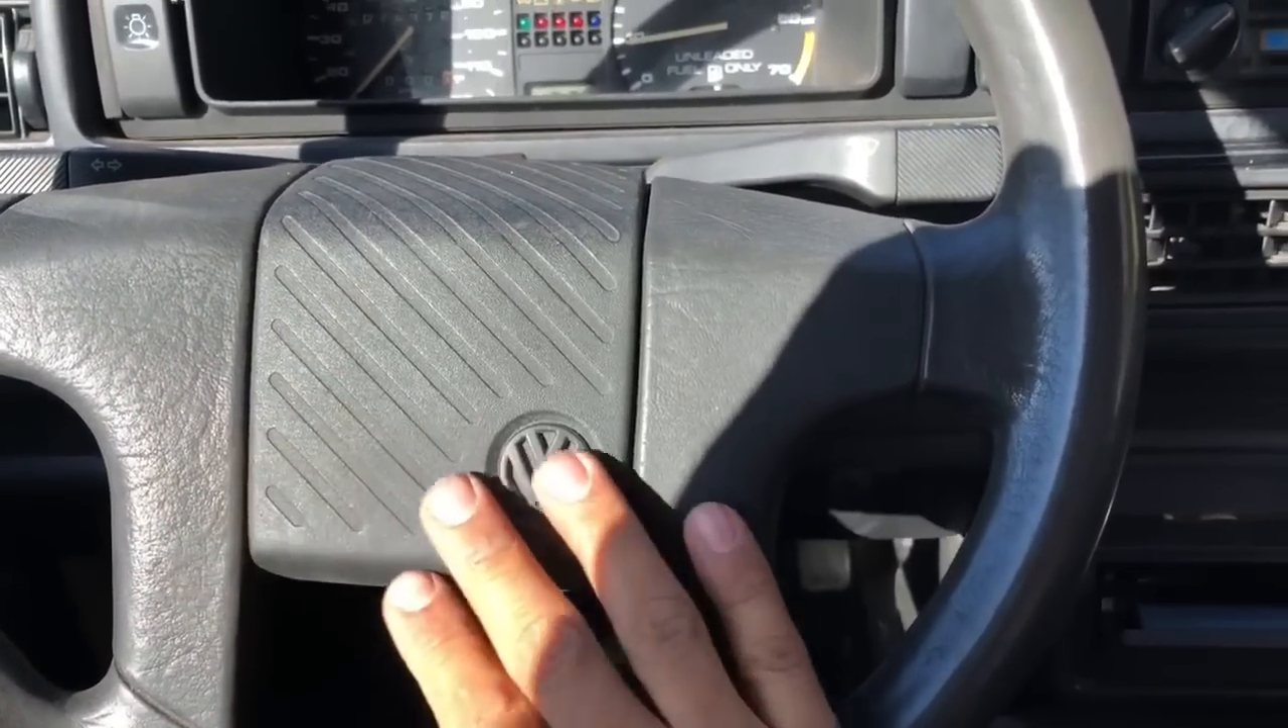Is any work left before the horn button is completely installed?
No.